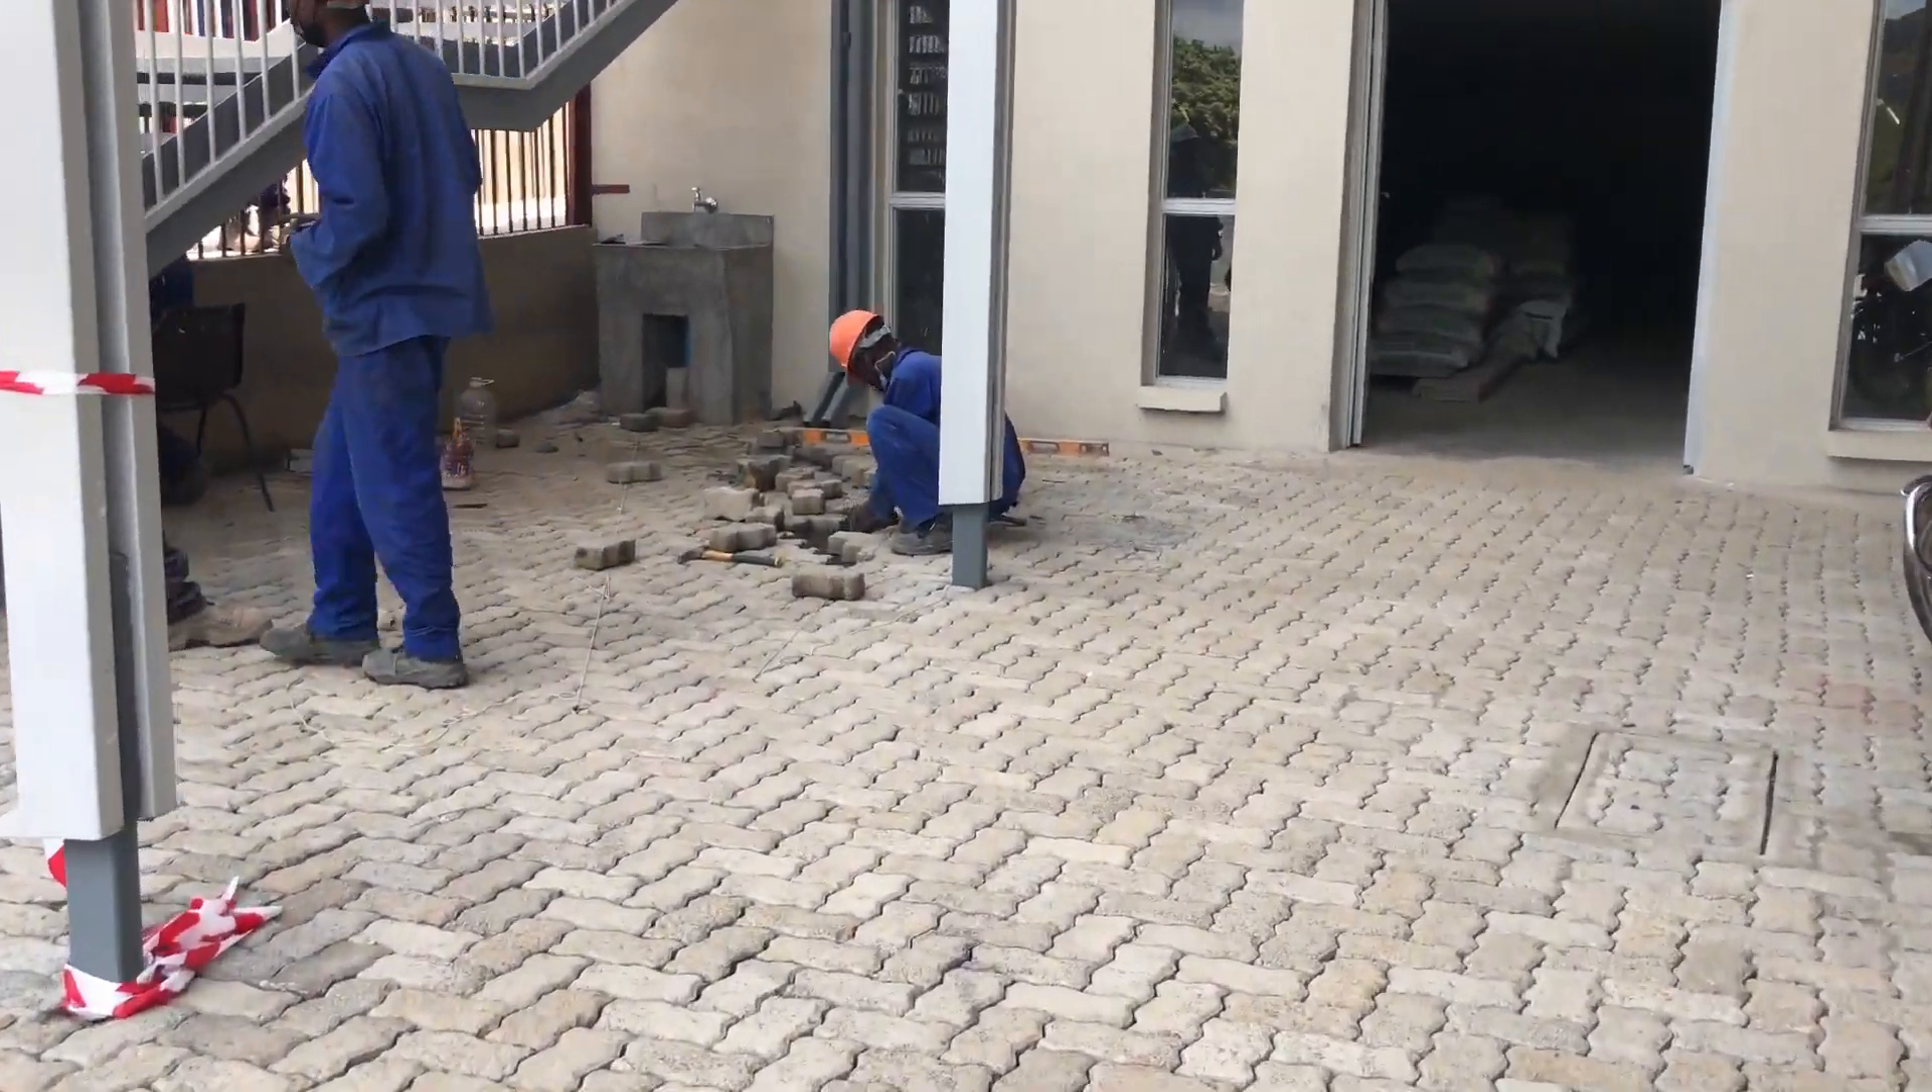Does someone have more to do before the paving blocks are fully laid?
Yes.